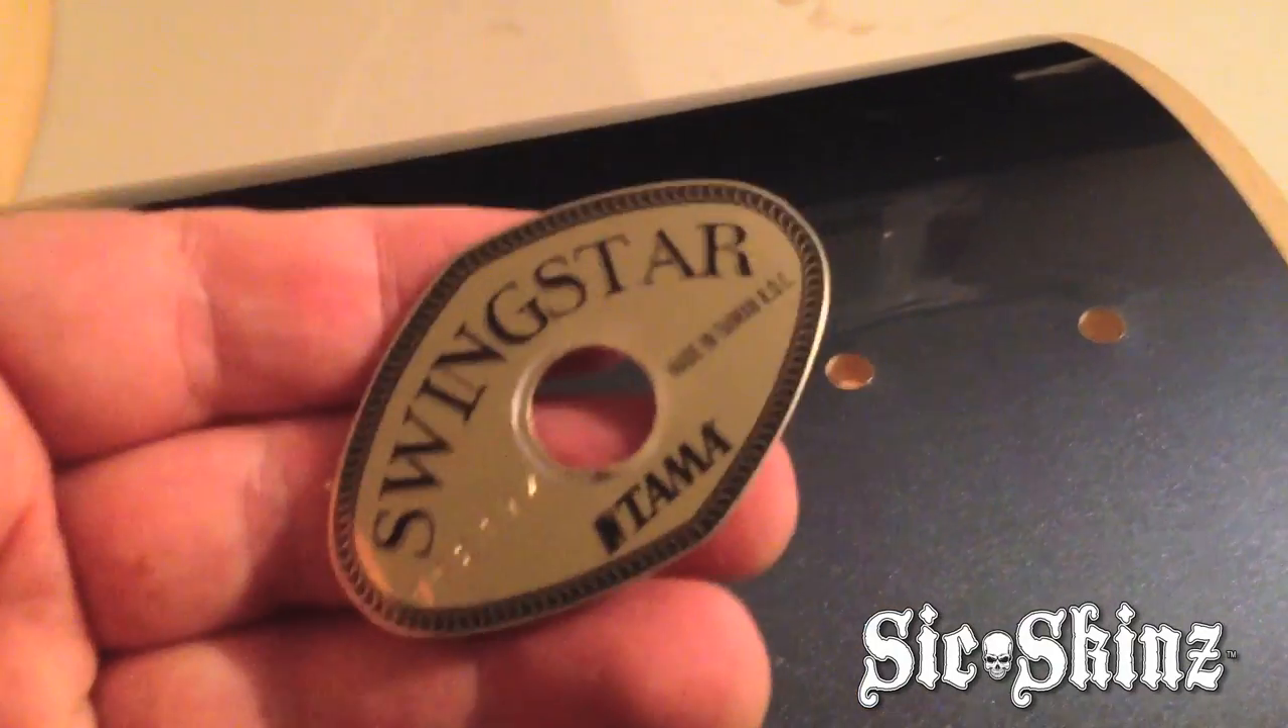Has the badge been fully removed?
Yes.